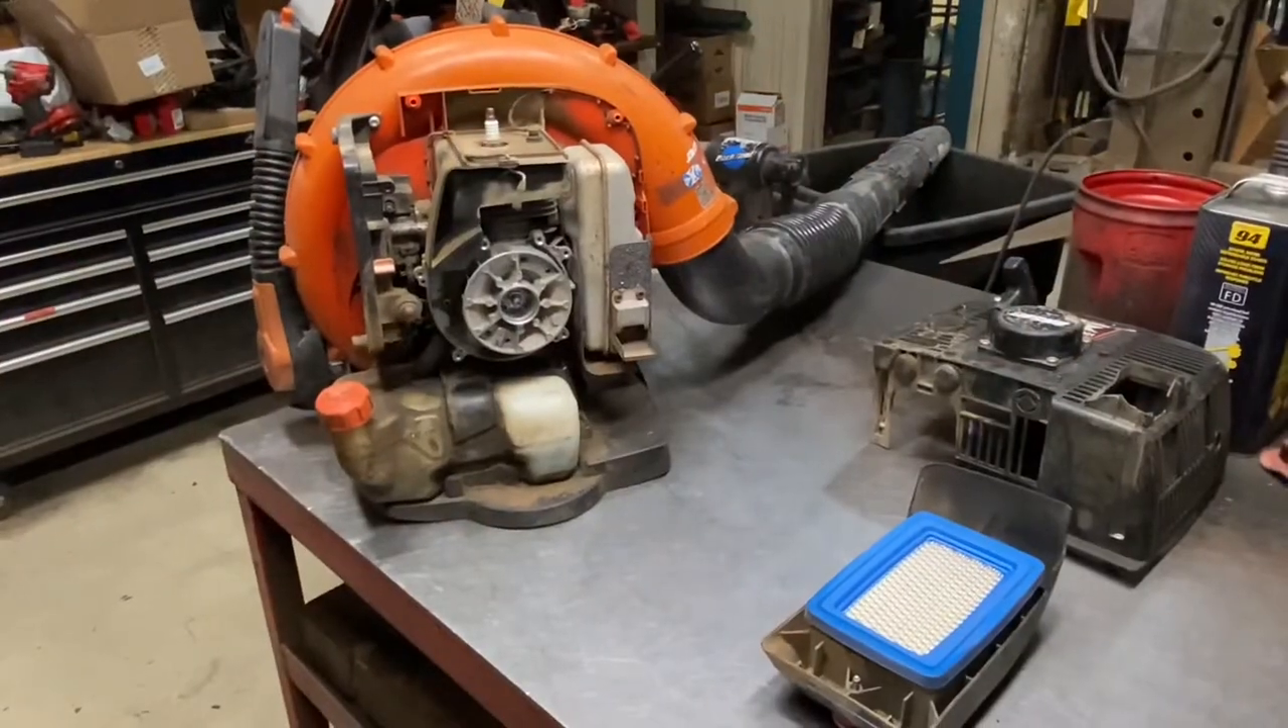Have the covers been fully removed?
Yes.